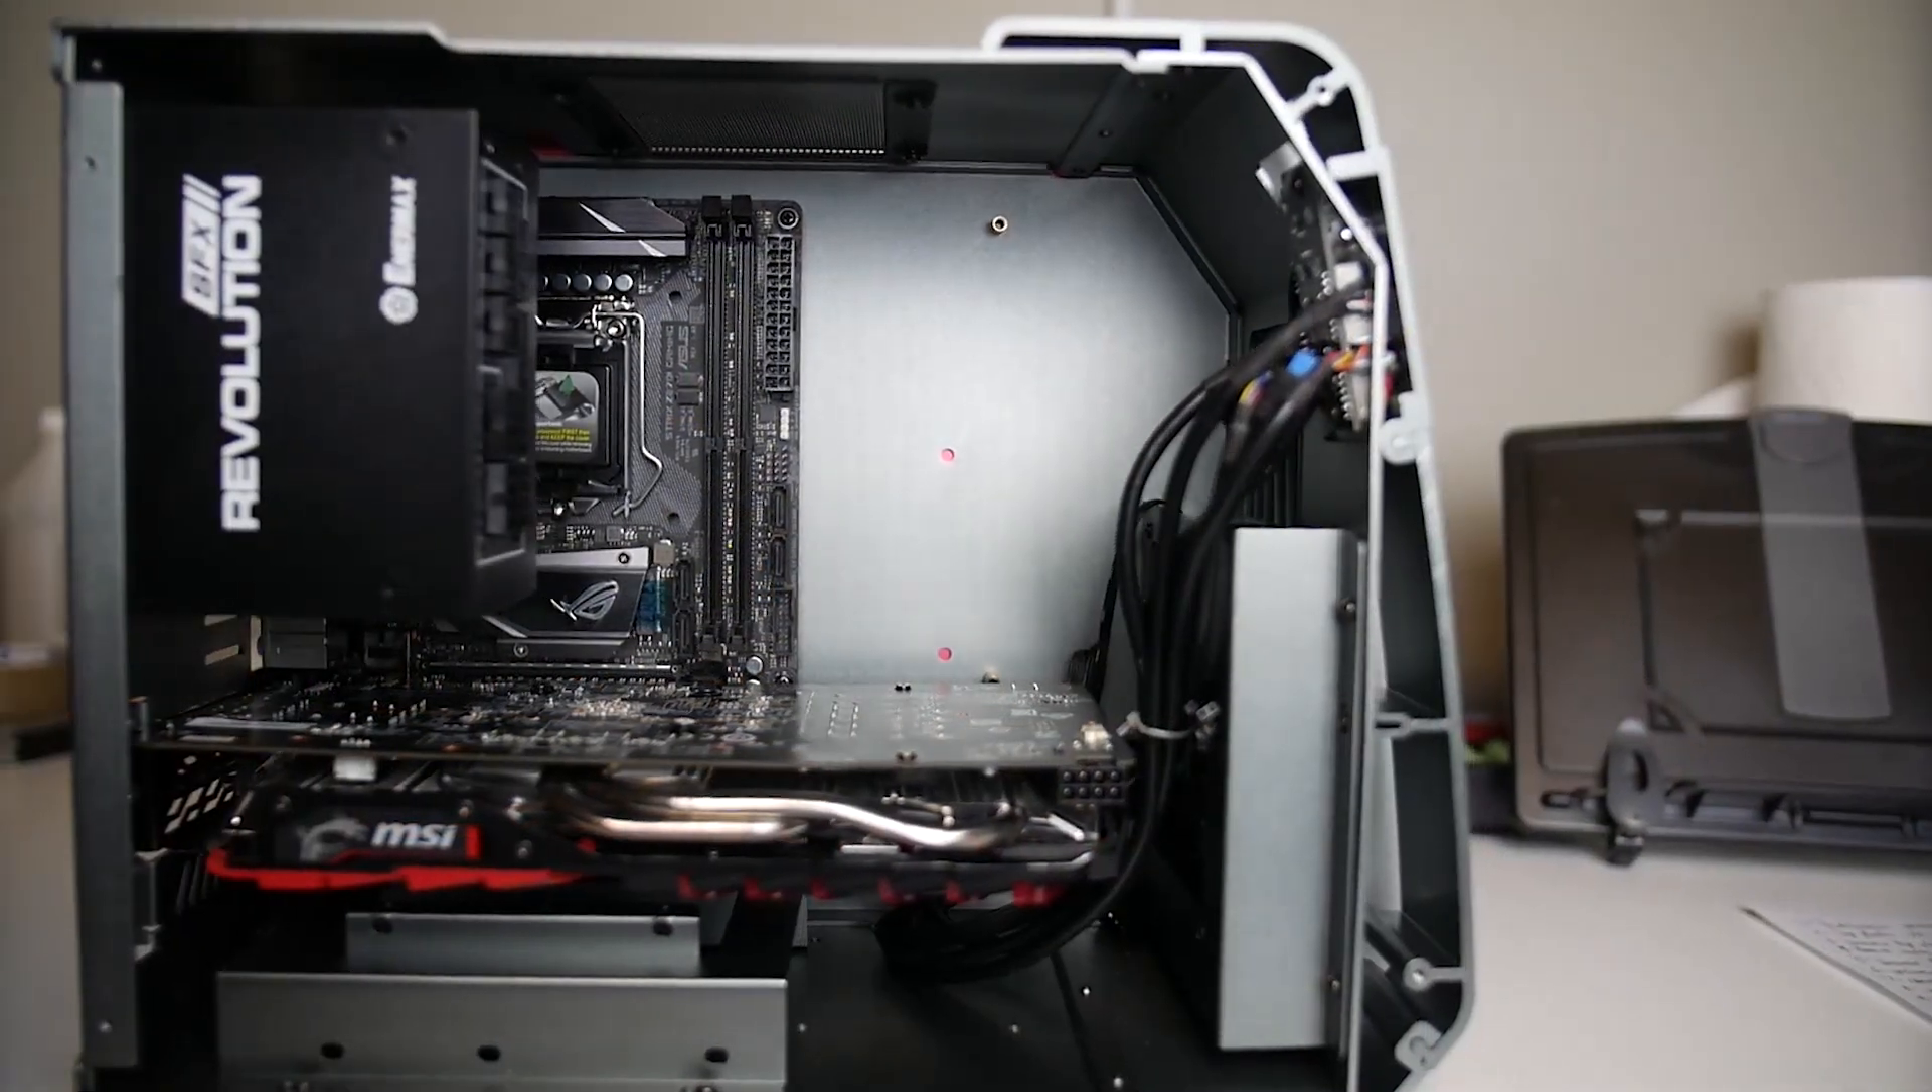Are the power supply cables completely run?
No.